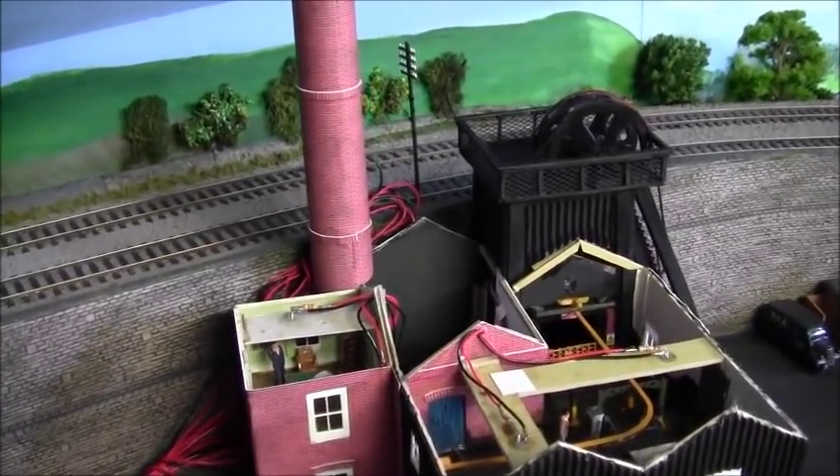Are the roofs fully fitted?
No.